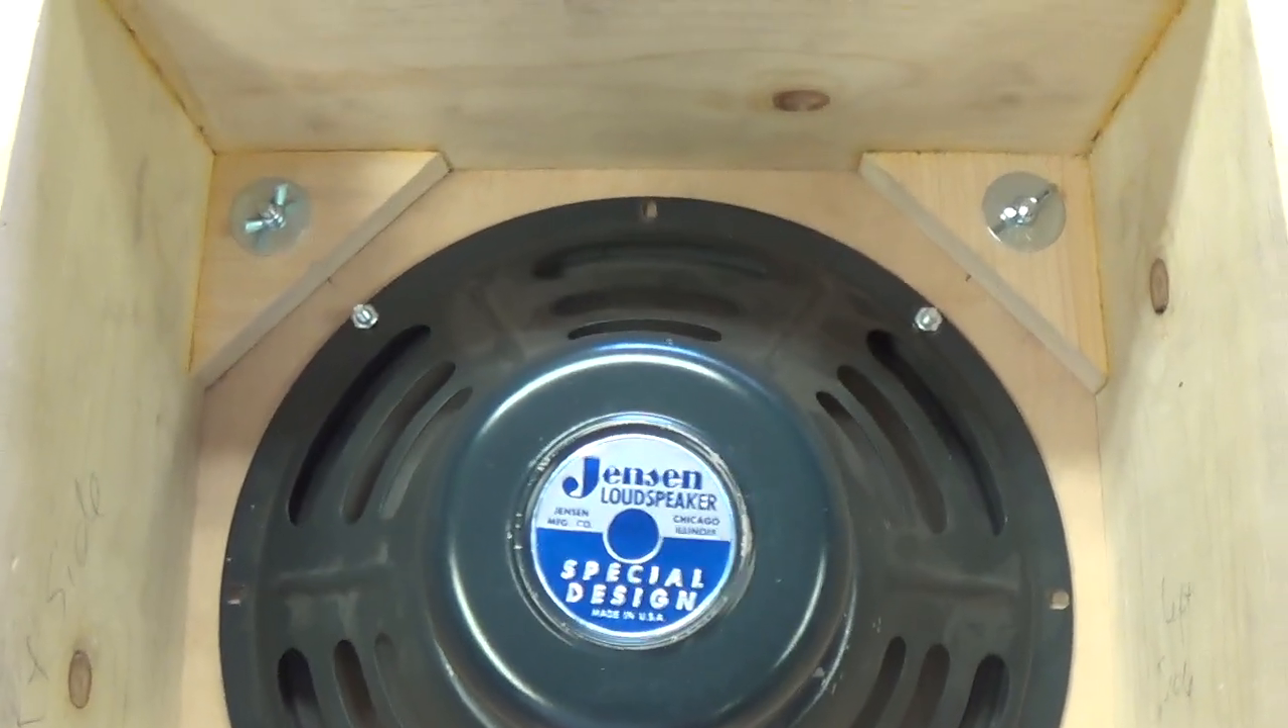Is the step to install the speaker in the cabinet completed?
Yes.